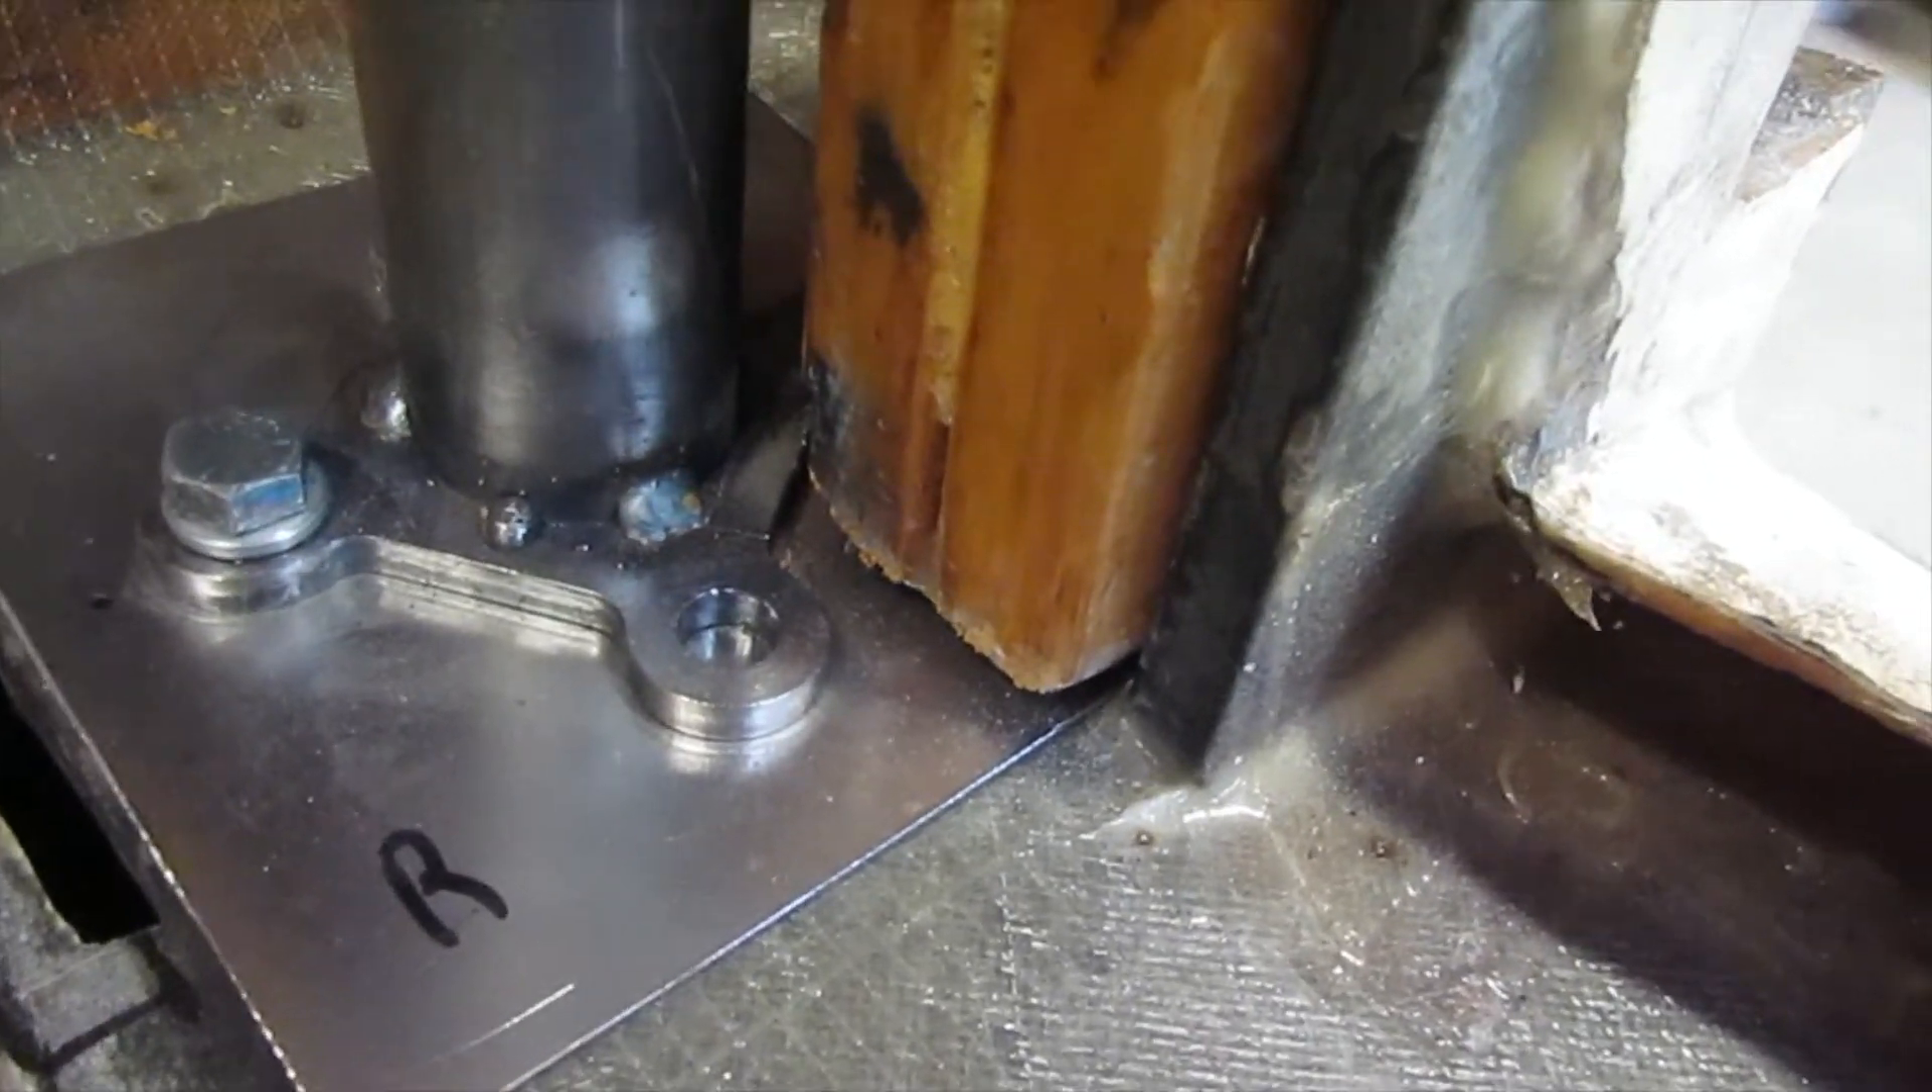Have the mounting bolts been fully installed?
No.